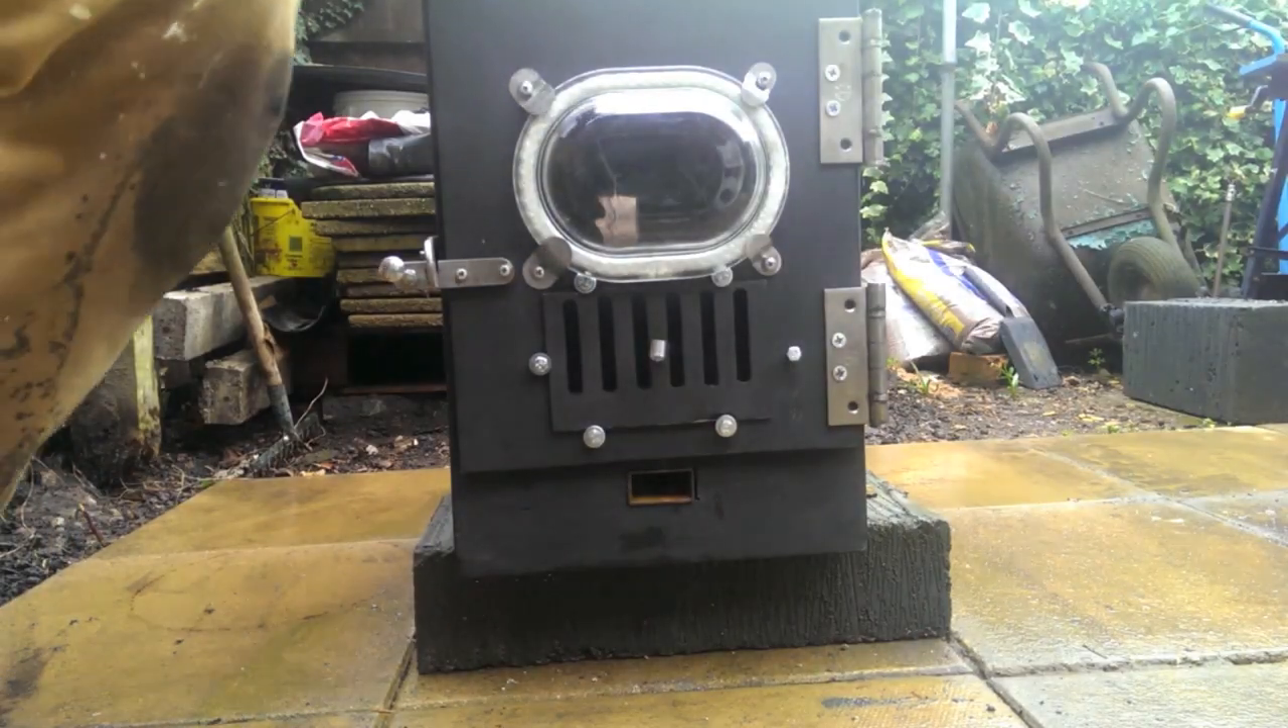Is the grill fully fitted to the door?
Yes.